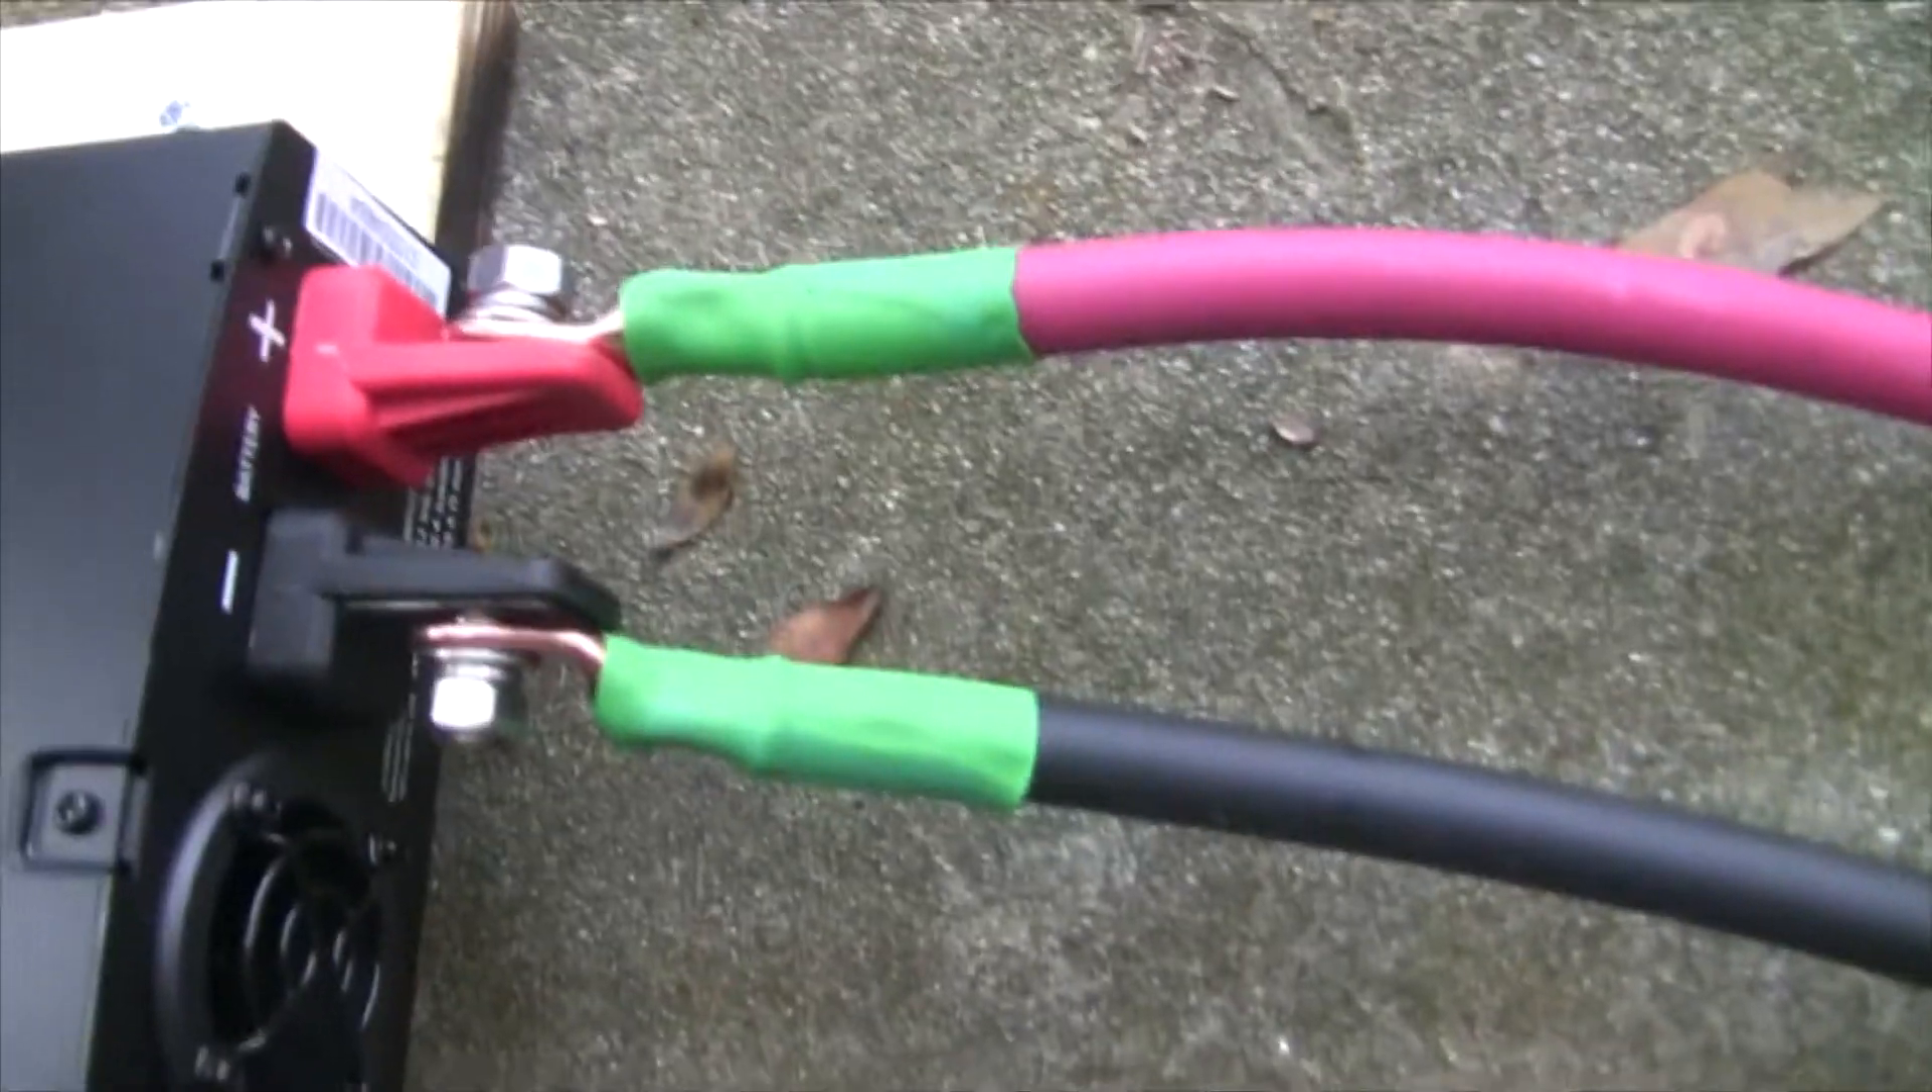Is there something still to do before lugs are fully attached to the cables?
No.